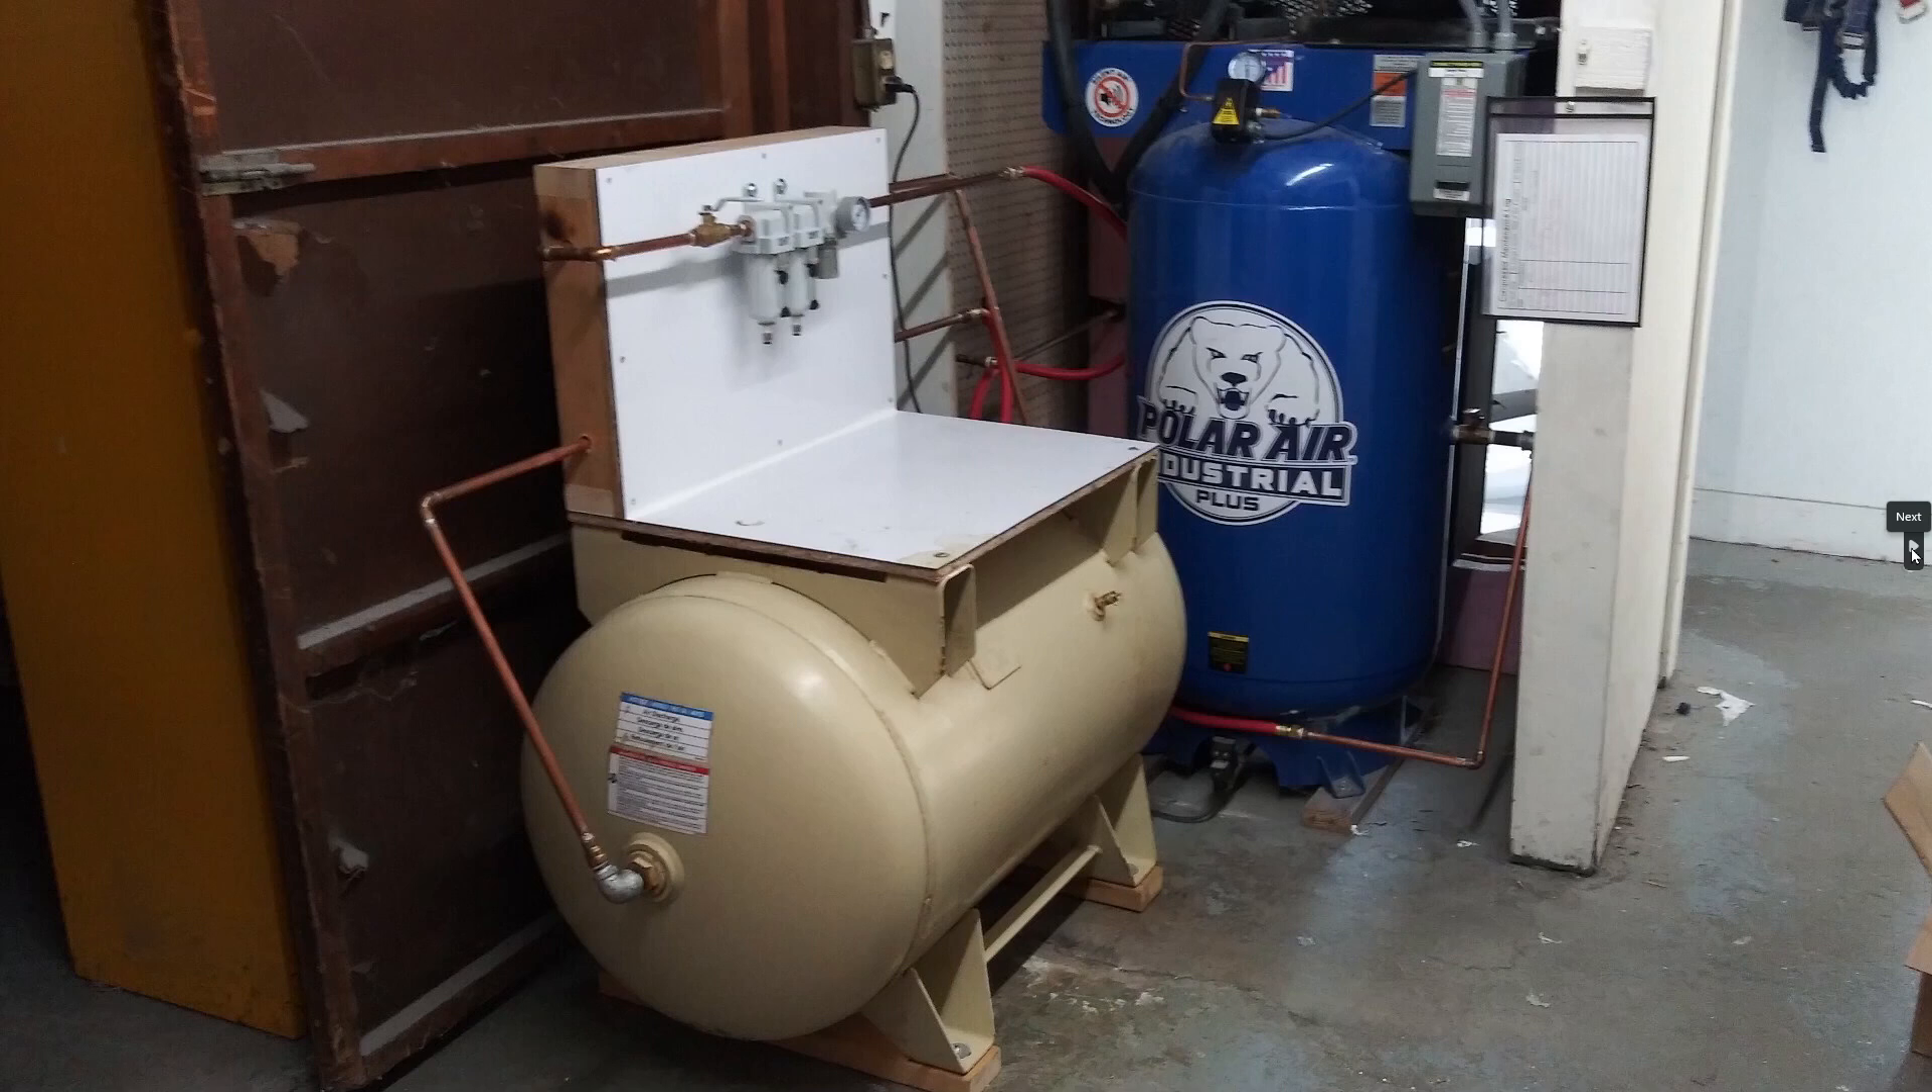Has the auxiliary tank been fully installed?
Yes.